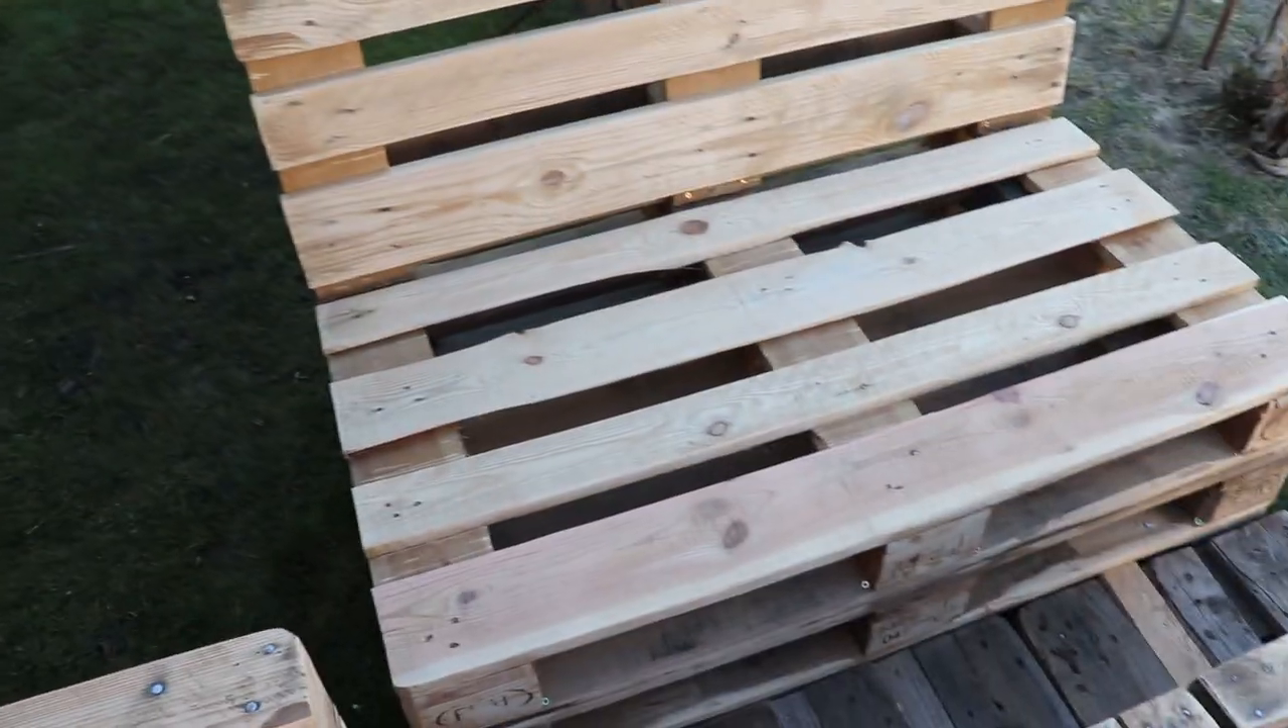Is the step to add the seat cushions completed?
No.